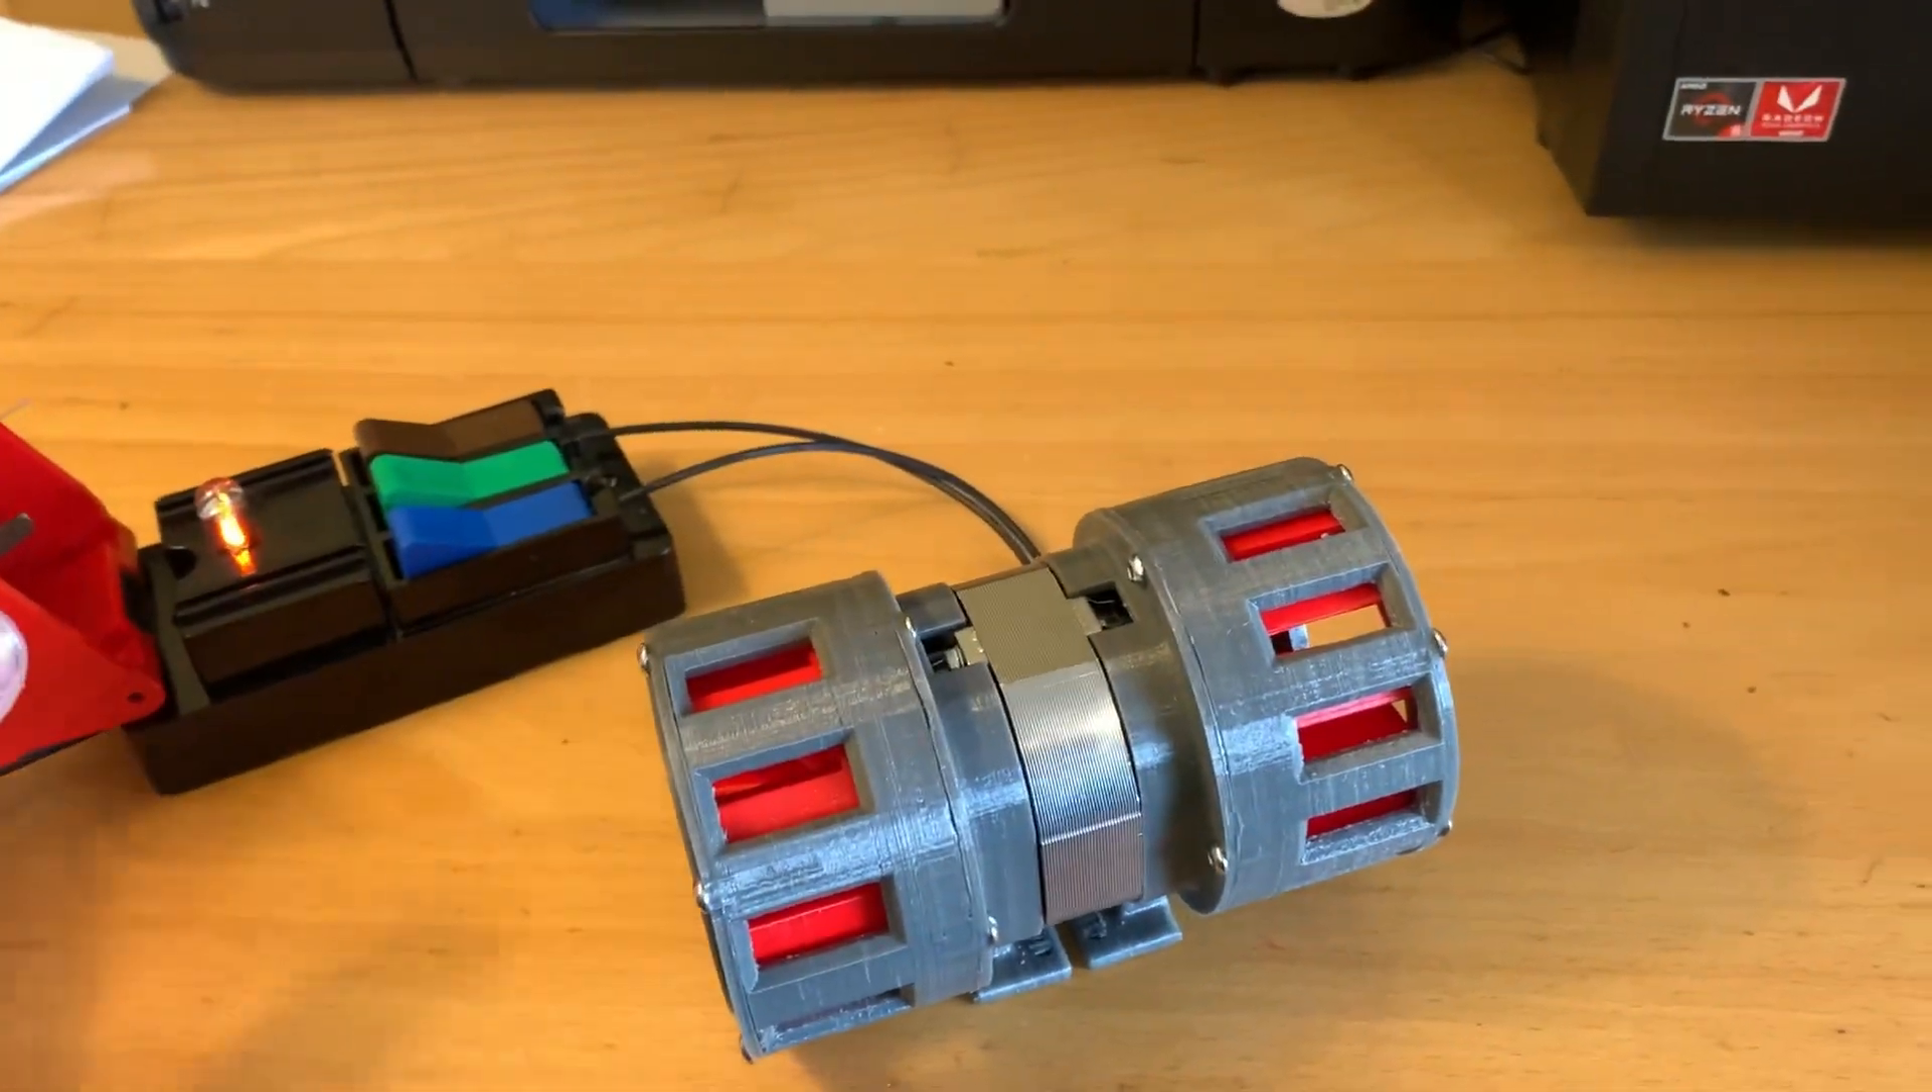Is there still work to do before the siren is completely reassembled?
No.